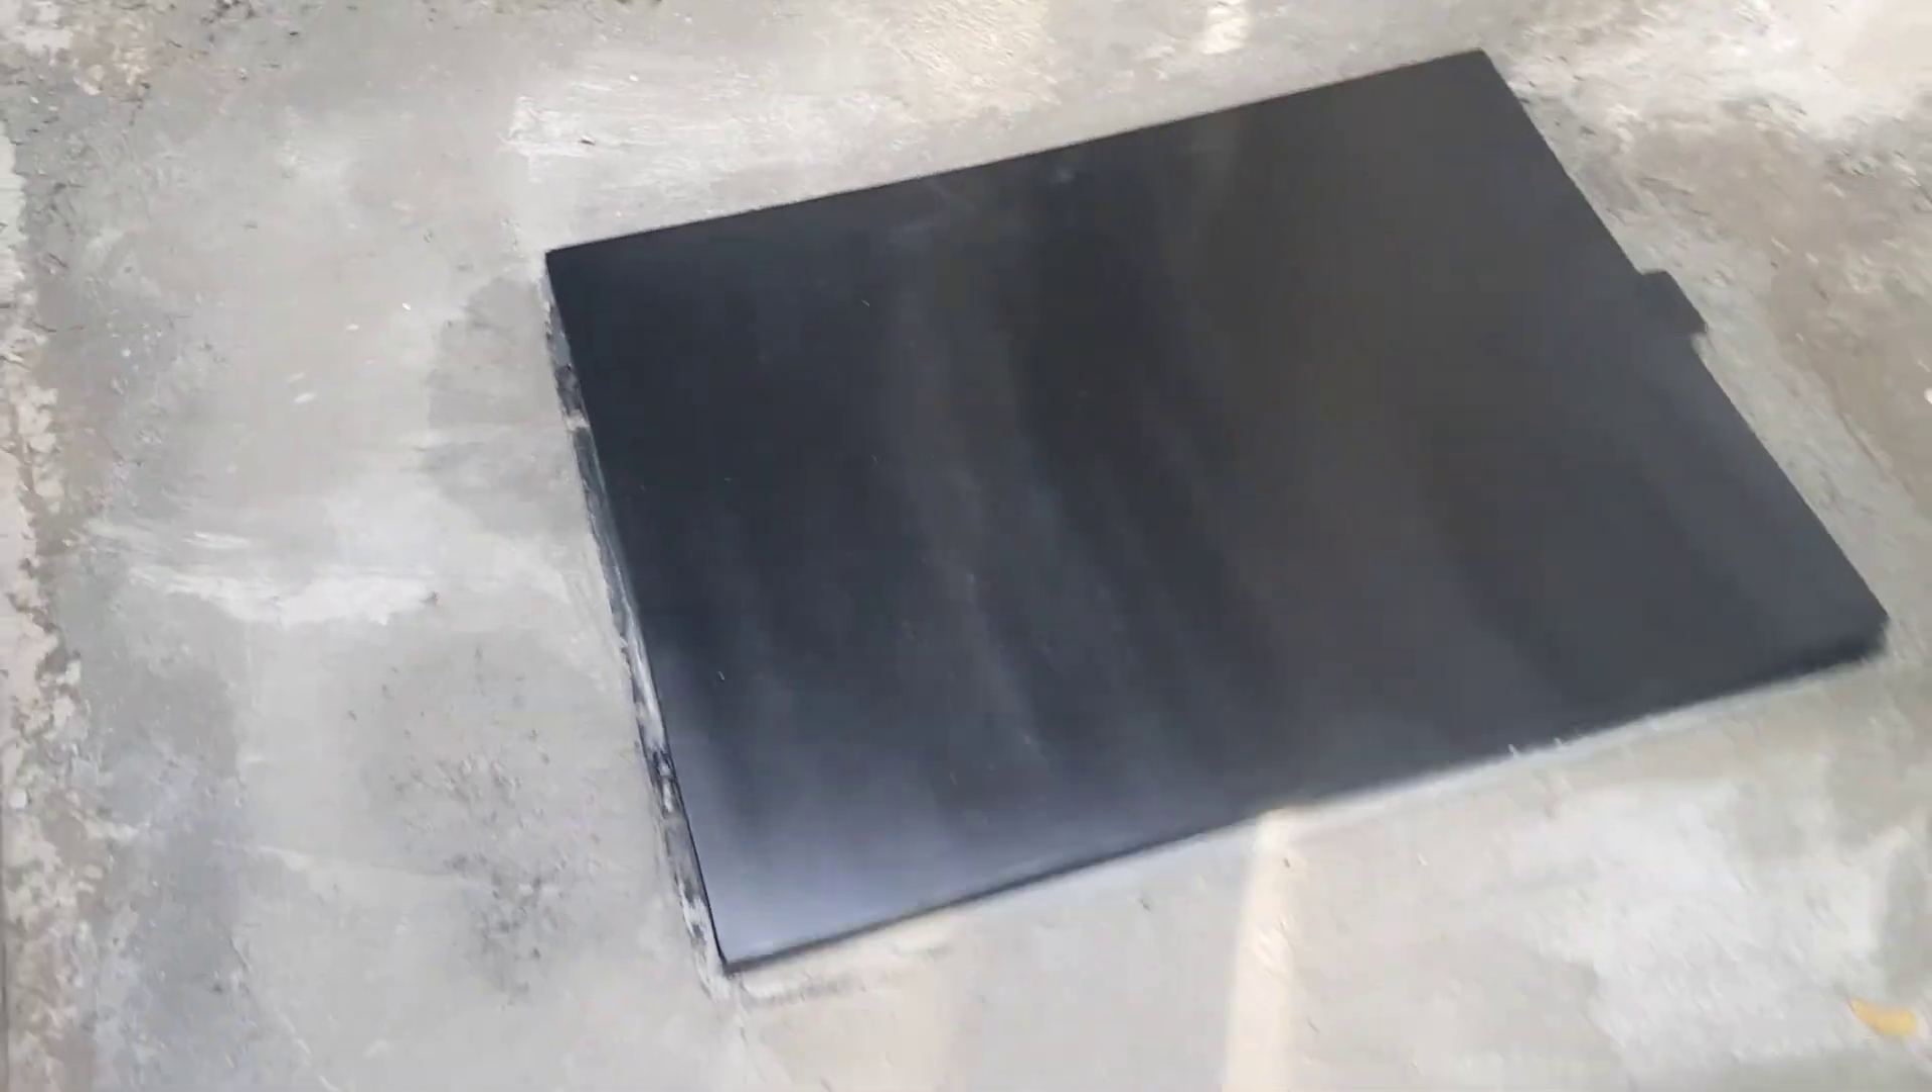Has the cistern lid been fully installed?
Yes.